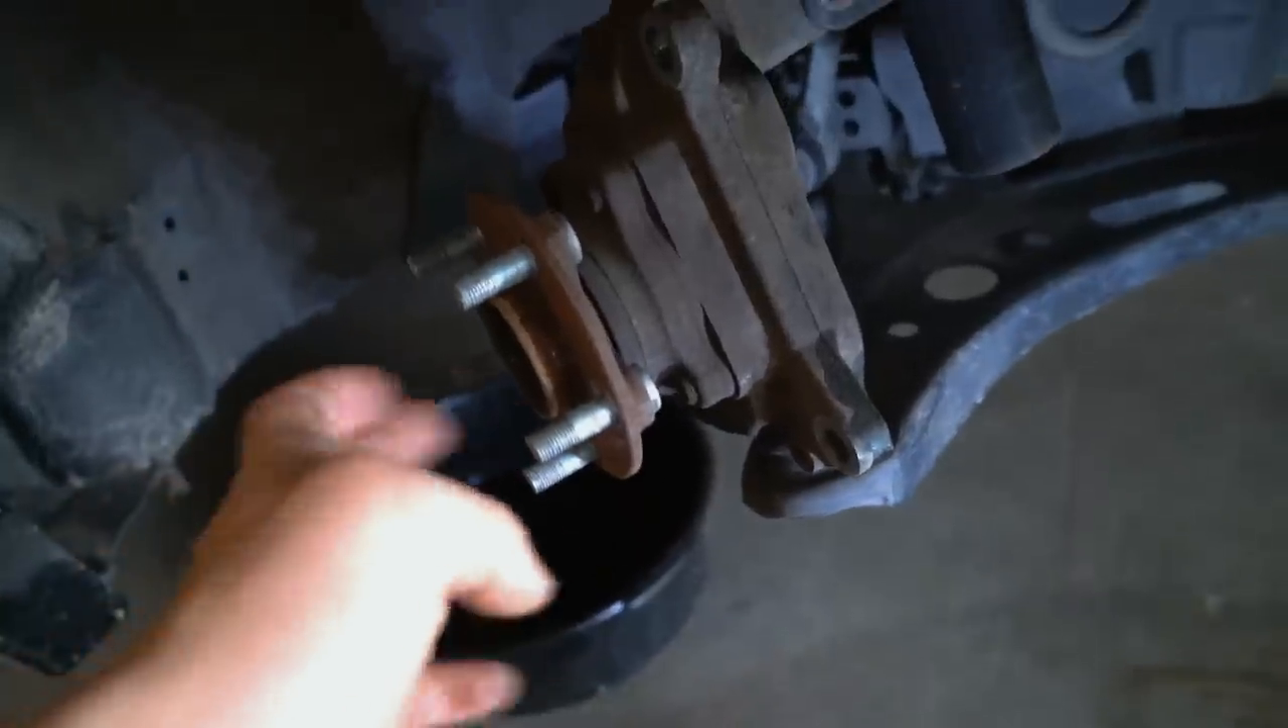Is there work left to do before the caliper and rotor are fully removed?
No.